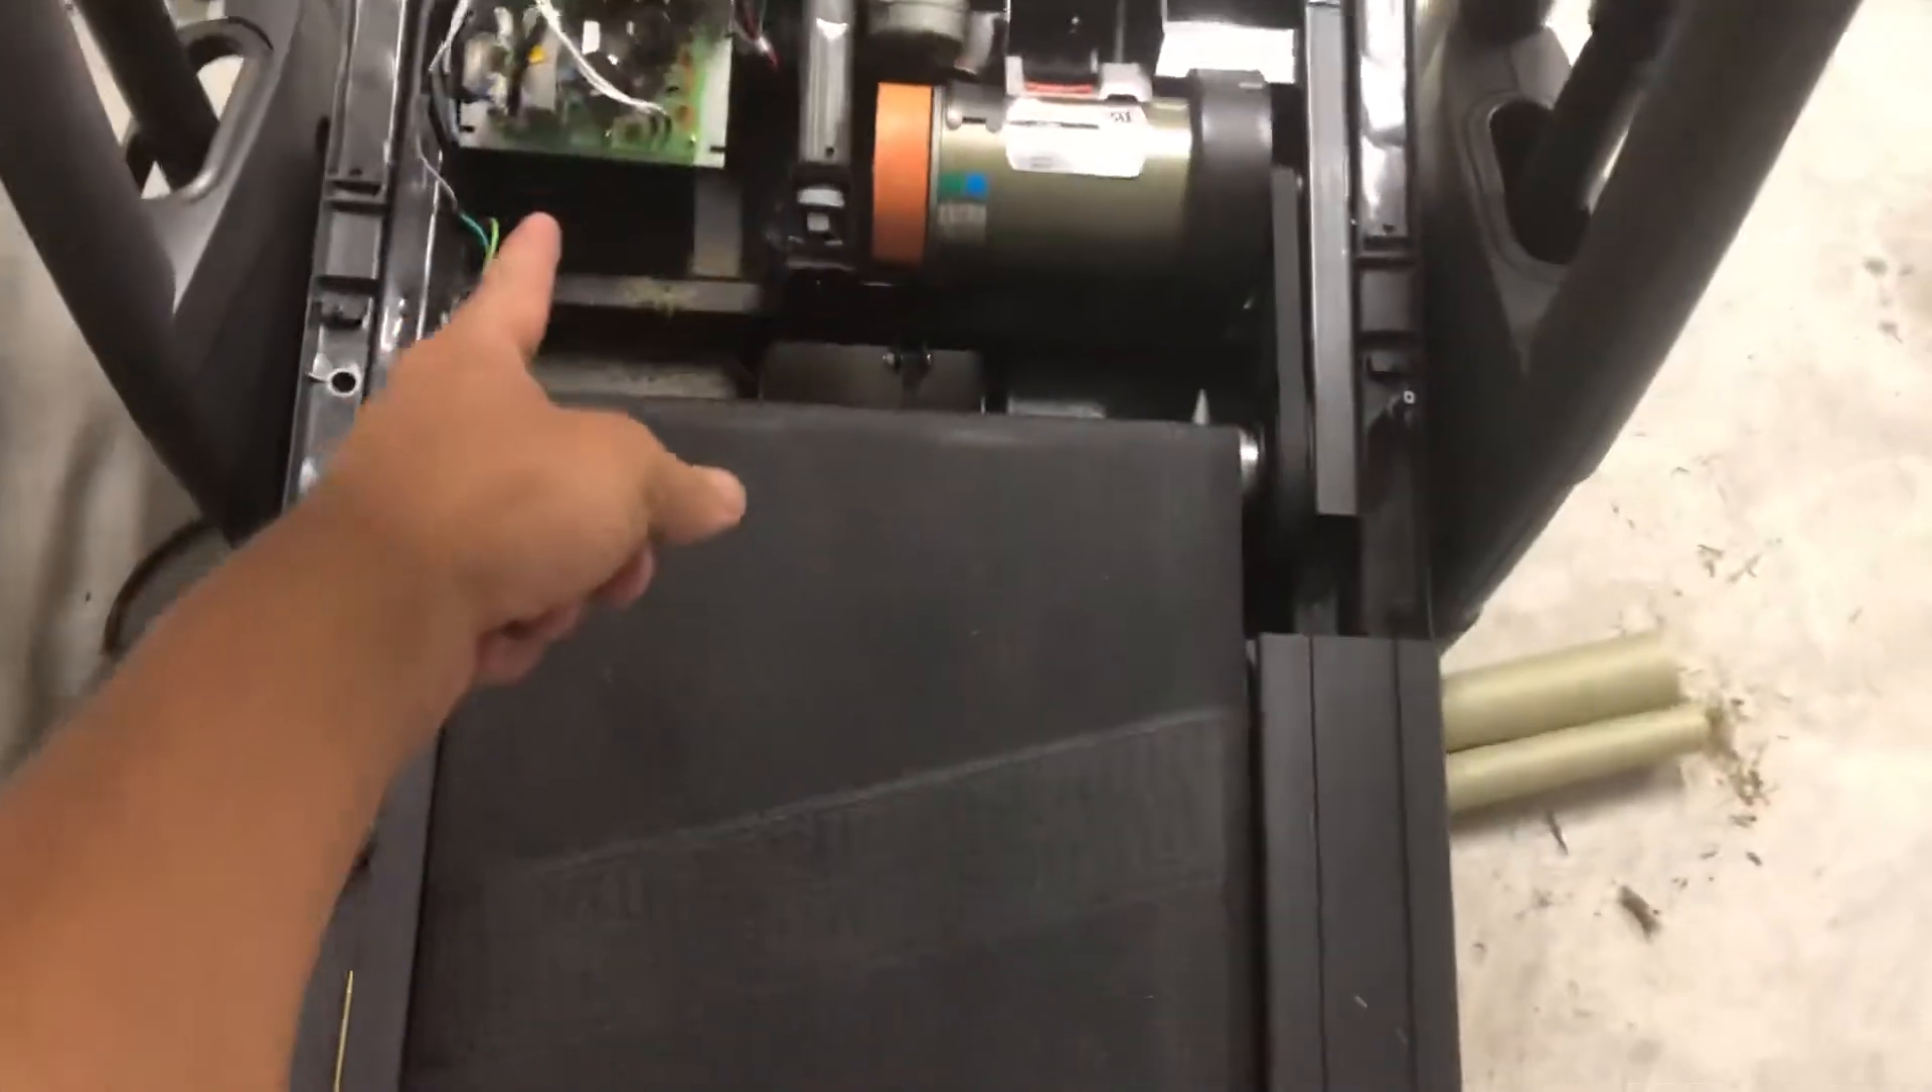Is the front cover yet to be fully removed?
No.